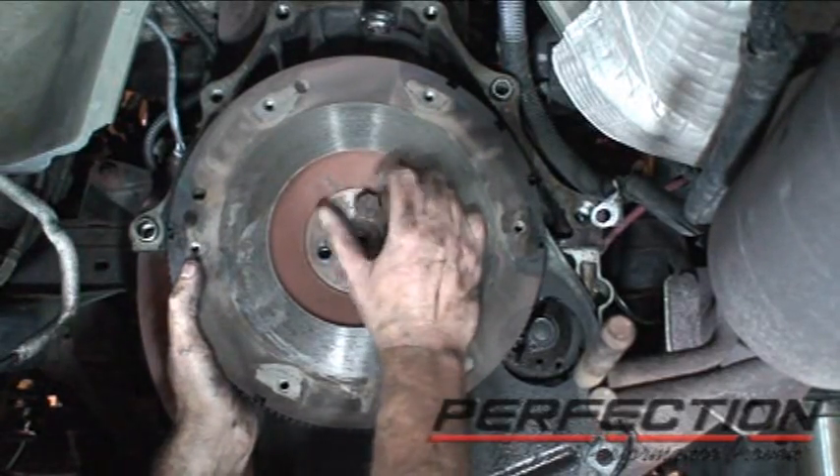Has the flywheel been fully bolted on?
No.